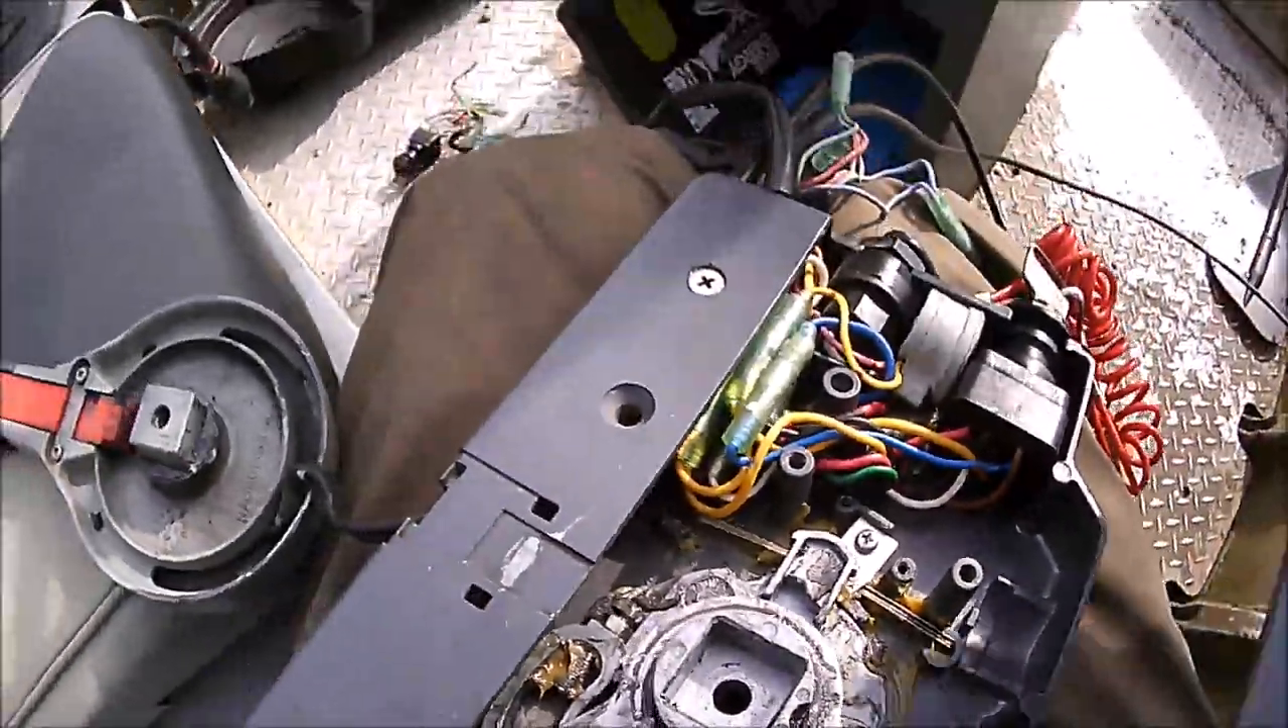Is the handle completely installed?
No.